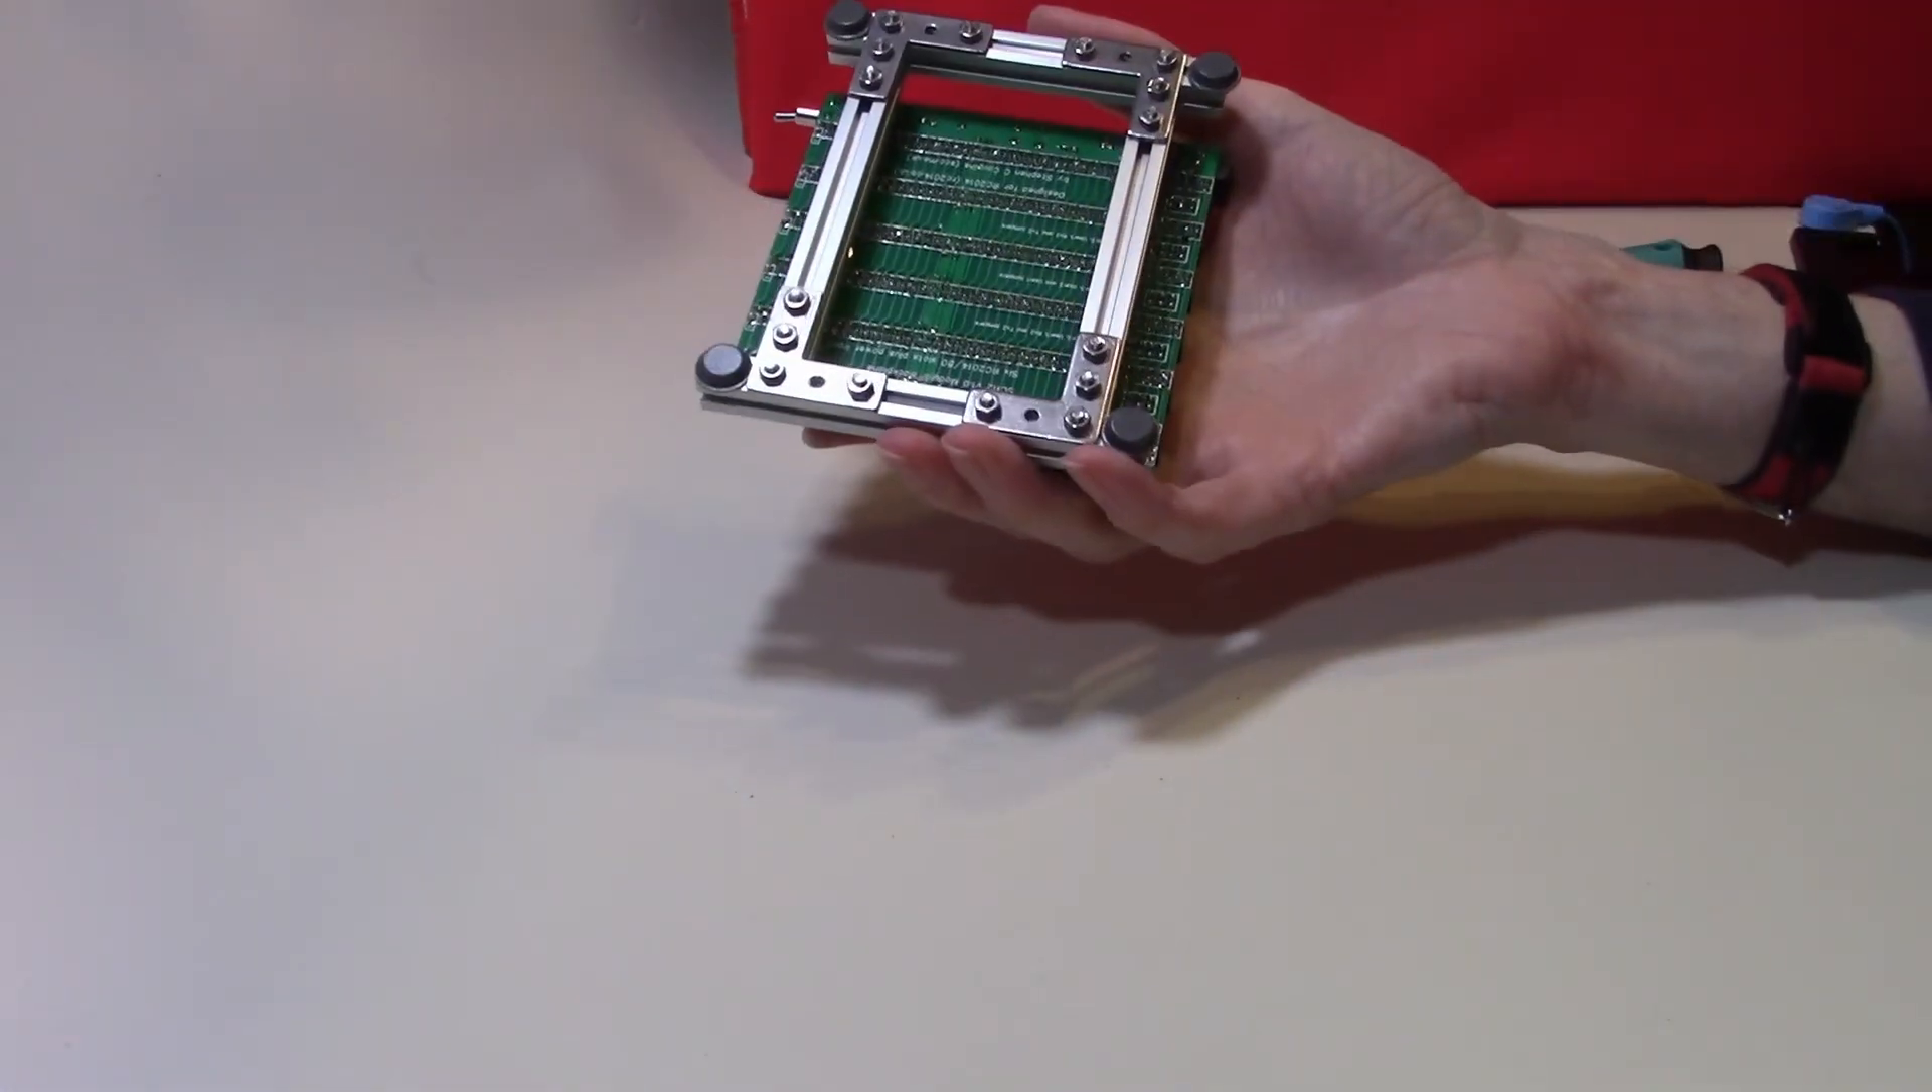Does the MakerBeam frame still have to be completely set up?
No.